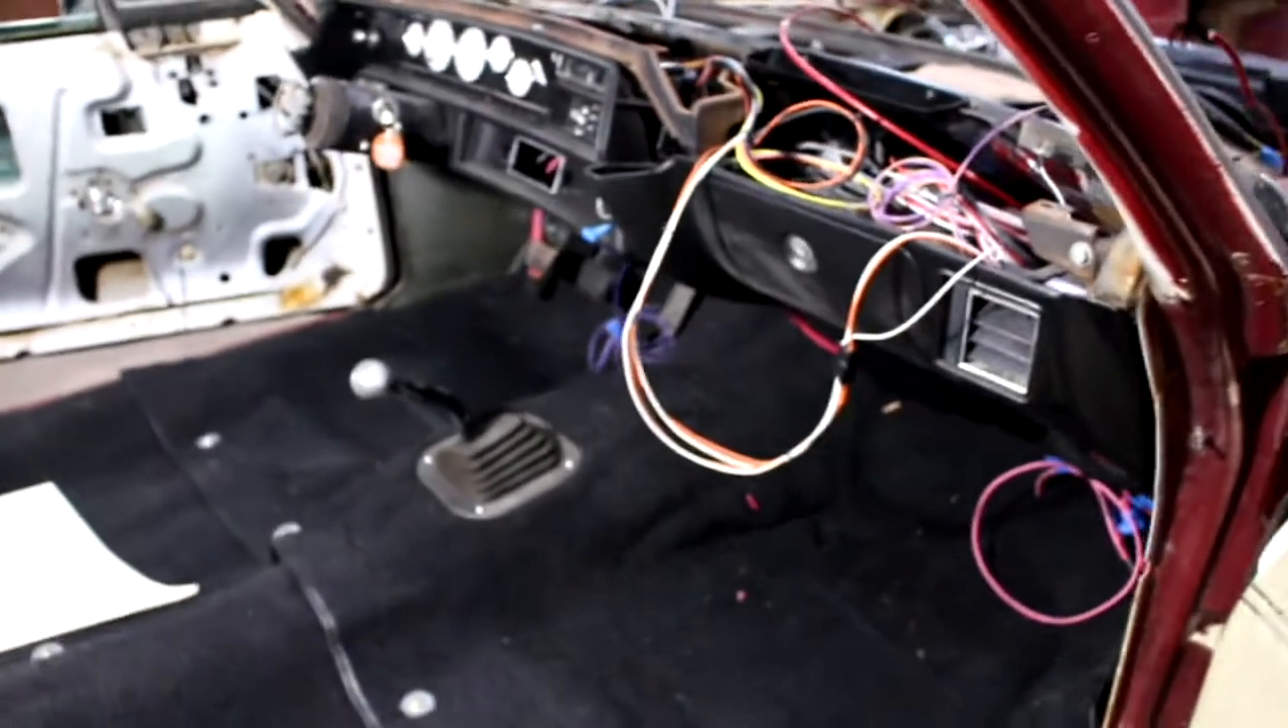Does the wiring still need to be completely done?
Yes.